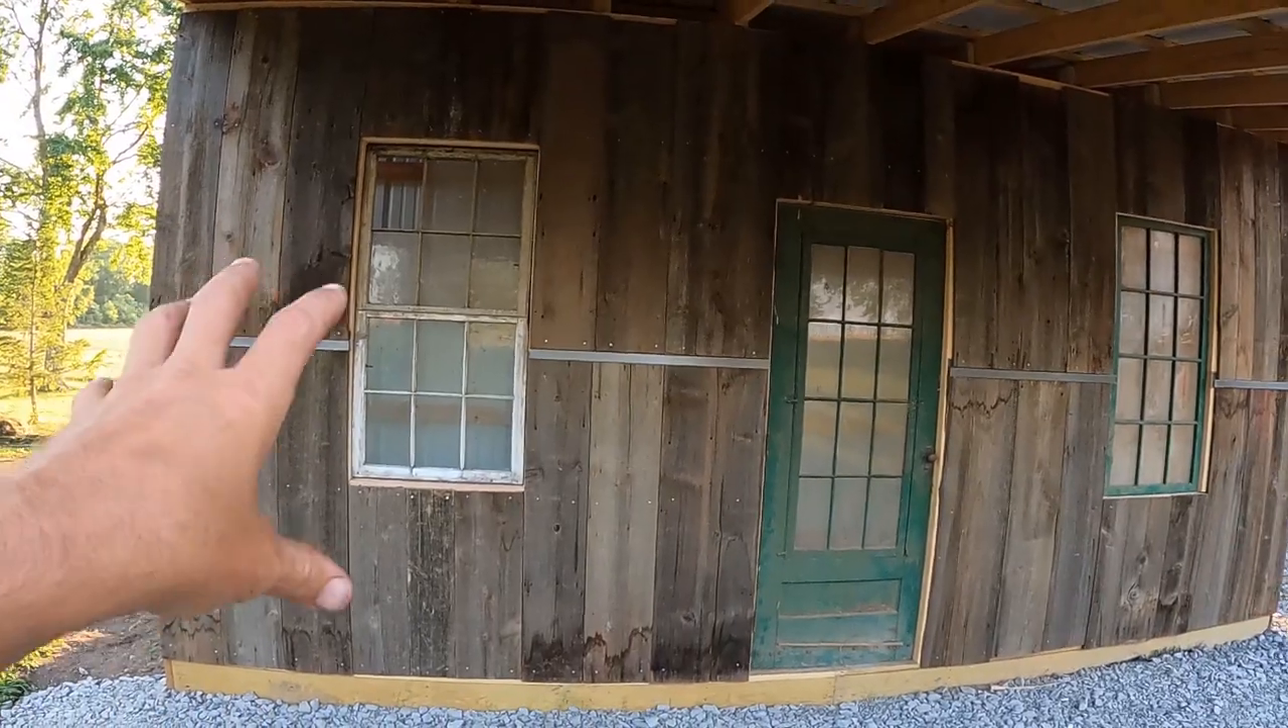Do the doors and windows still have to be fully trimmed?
Yes.